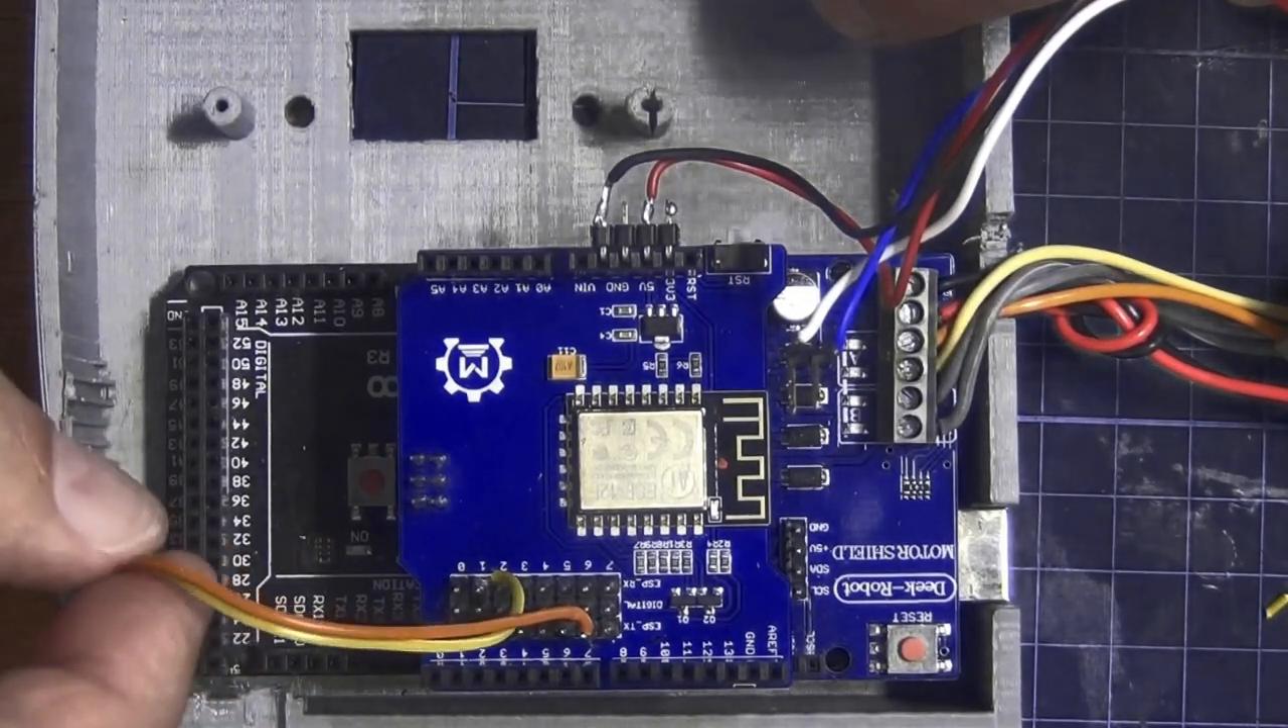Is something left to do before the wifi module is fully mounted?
No.